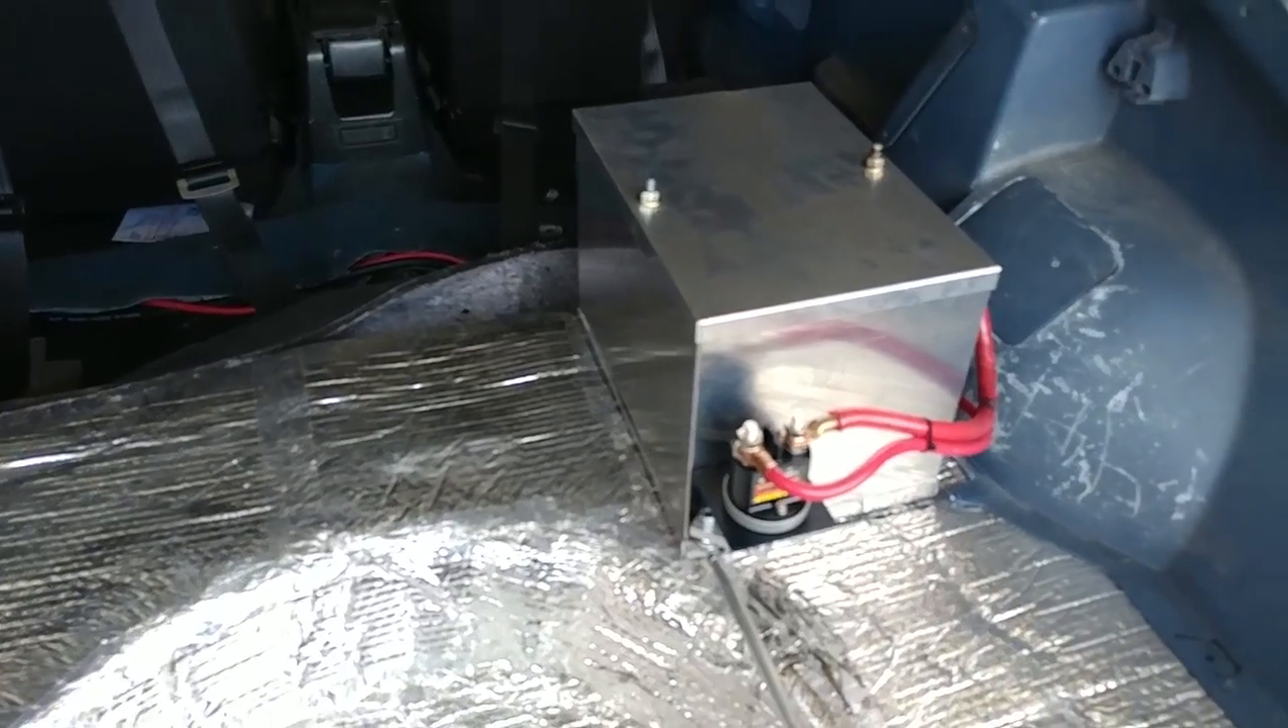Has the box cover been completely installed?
Yes.